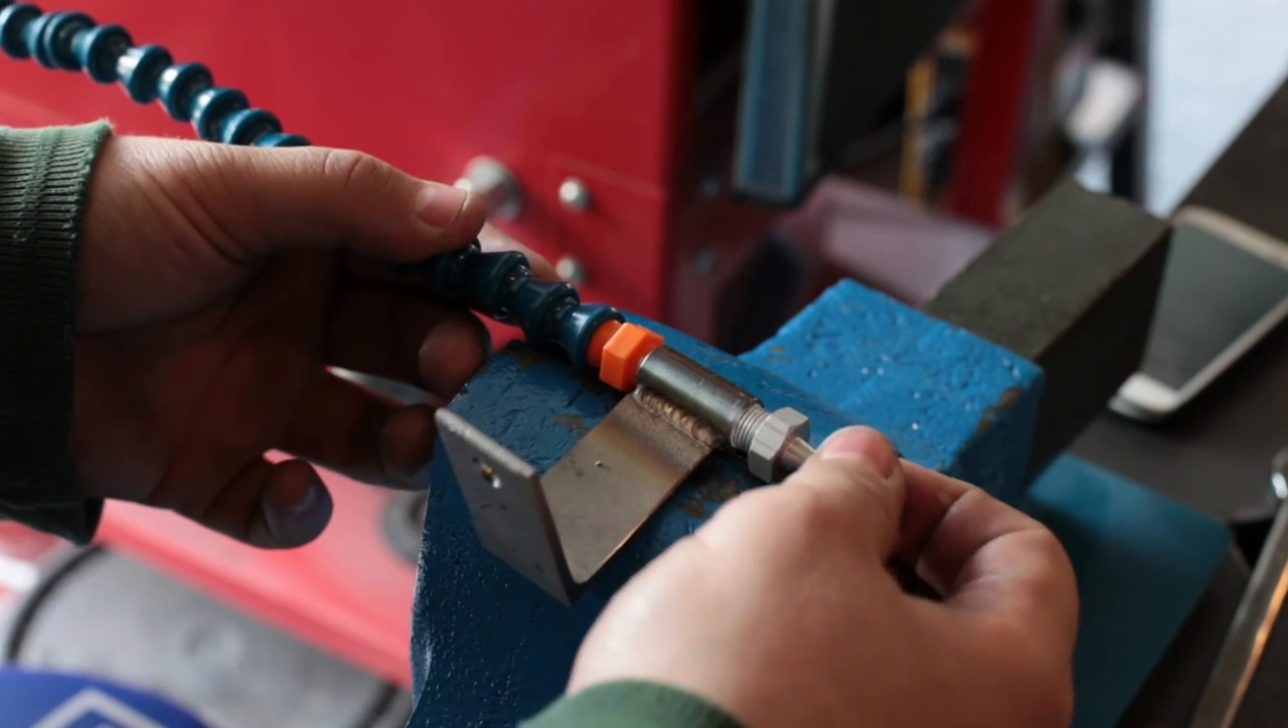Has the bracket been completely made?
Yes.